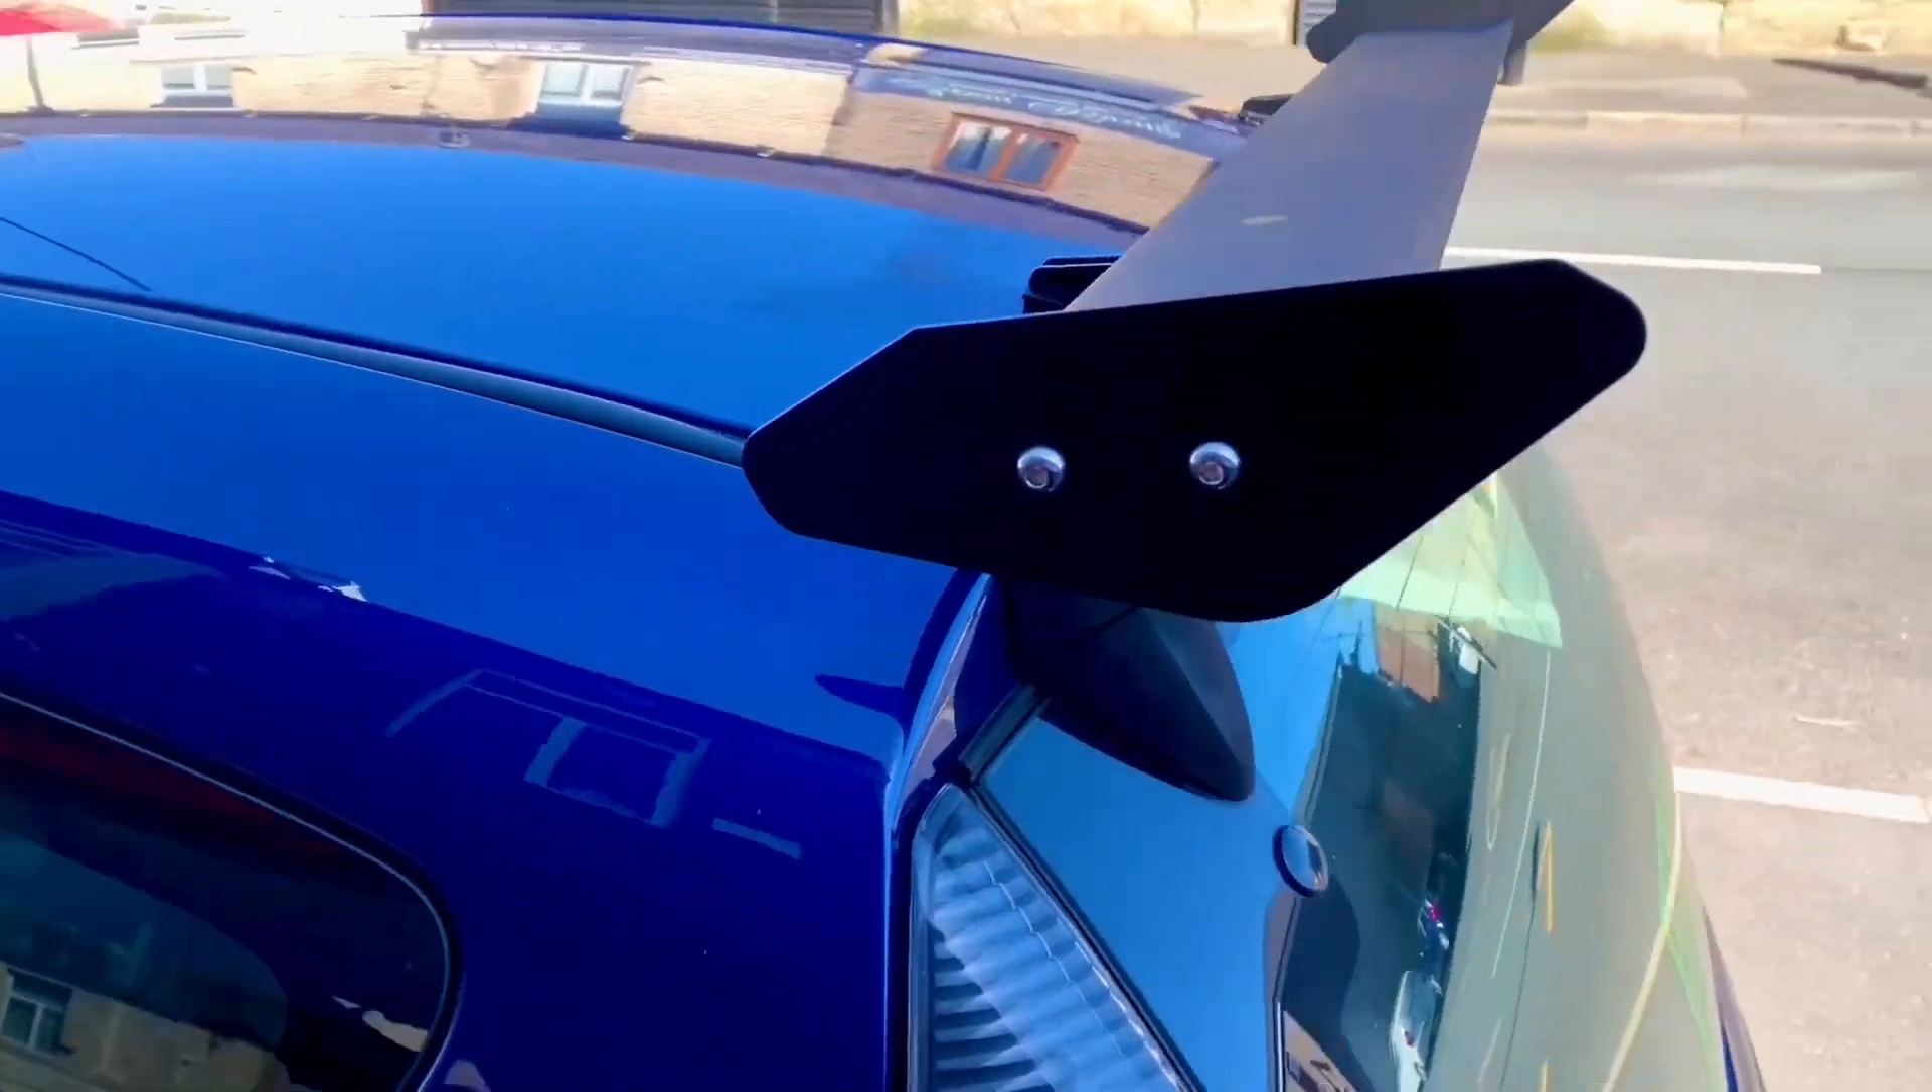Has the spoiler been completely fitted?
Yes.